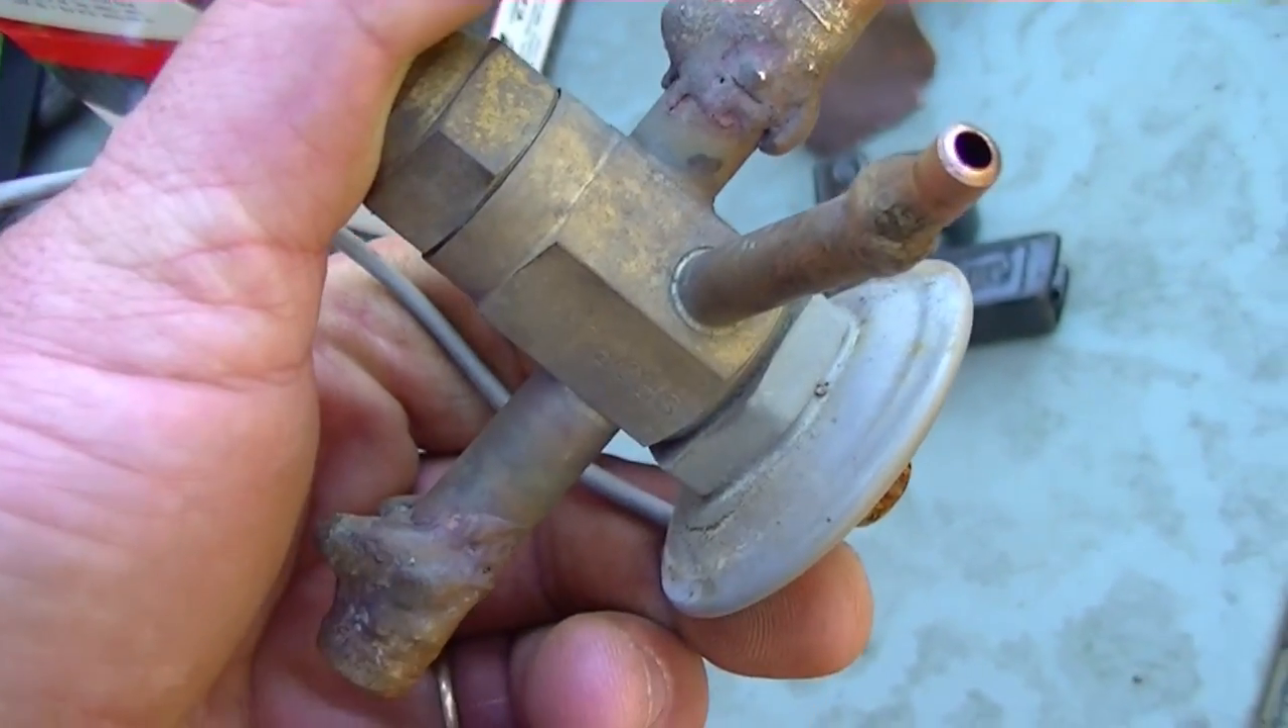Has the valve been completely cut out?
Yes.